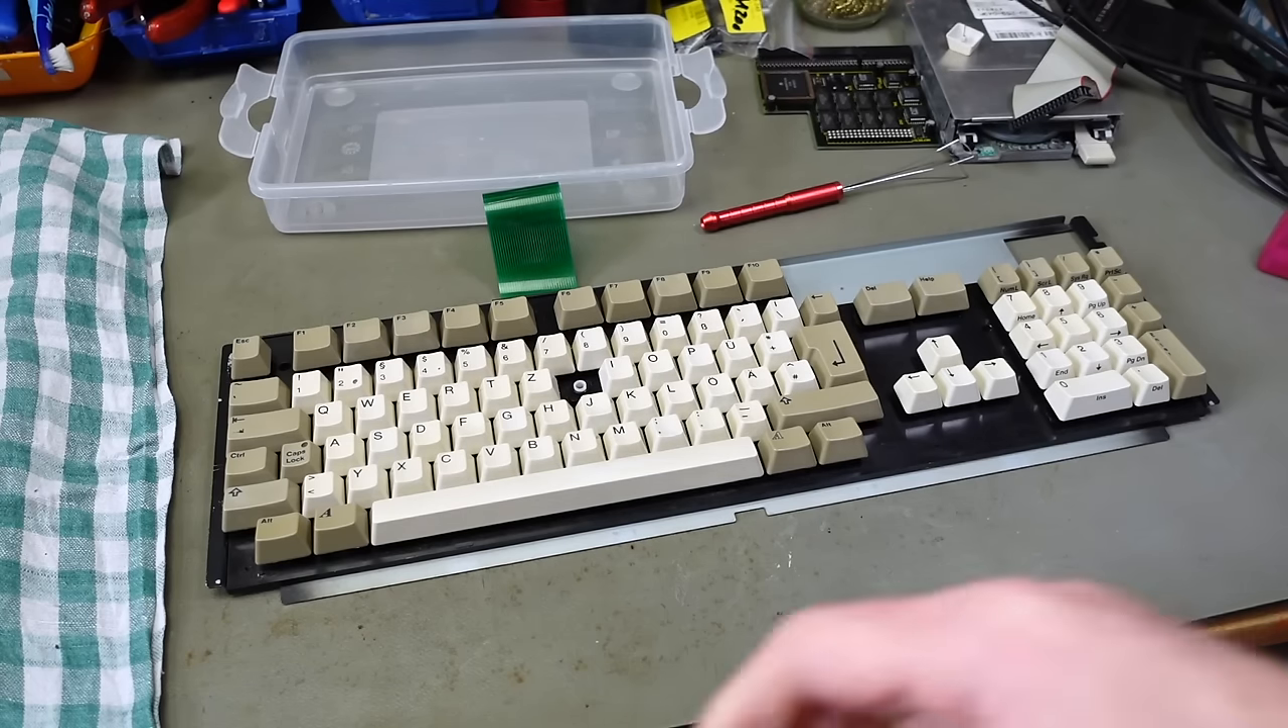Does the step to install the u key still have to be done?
Yes.